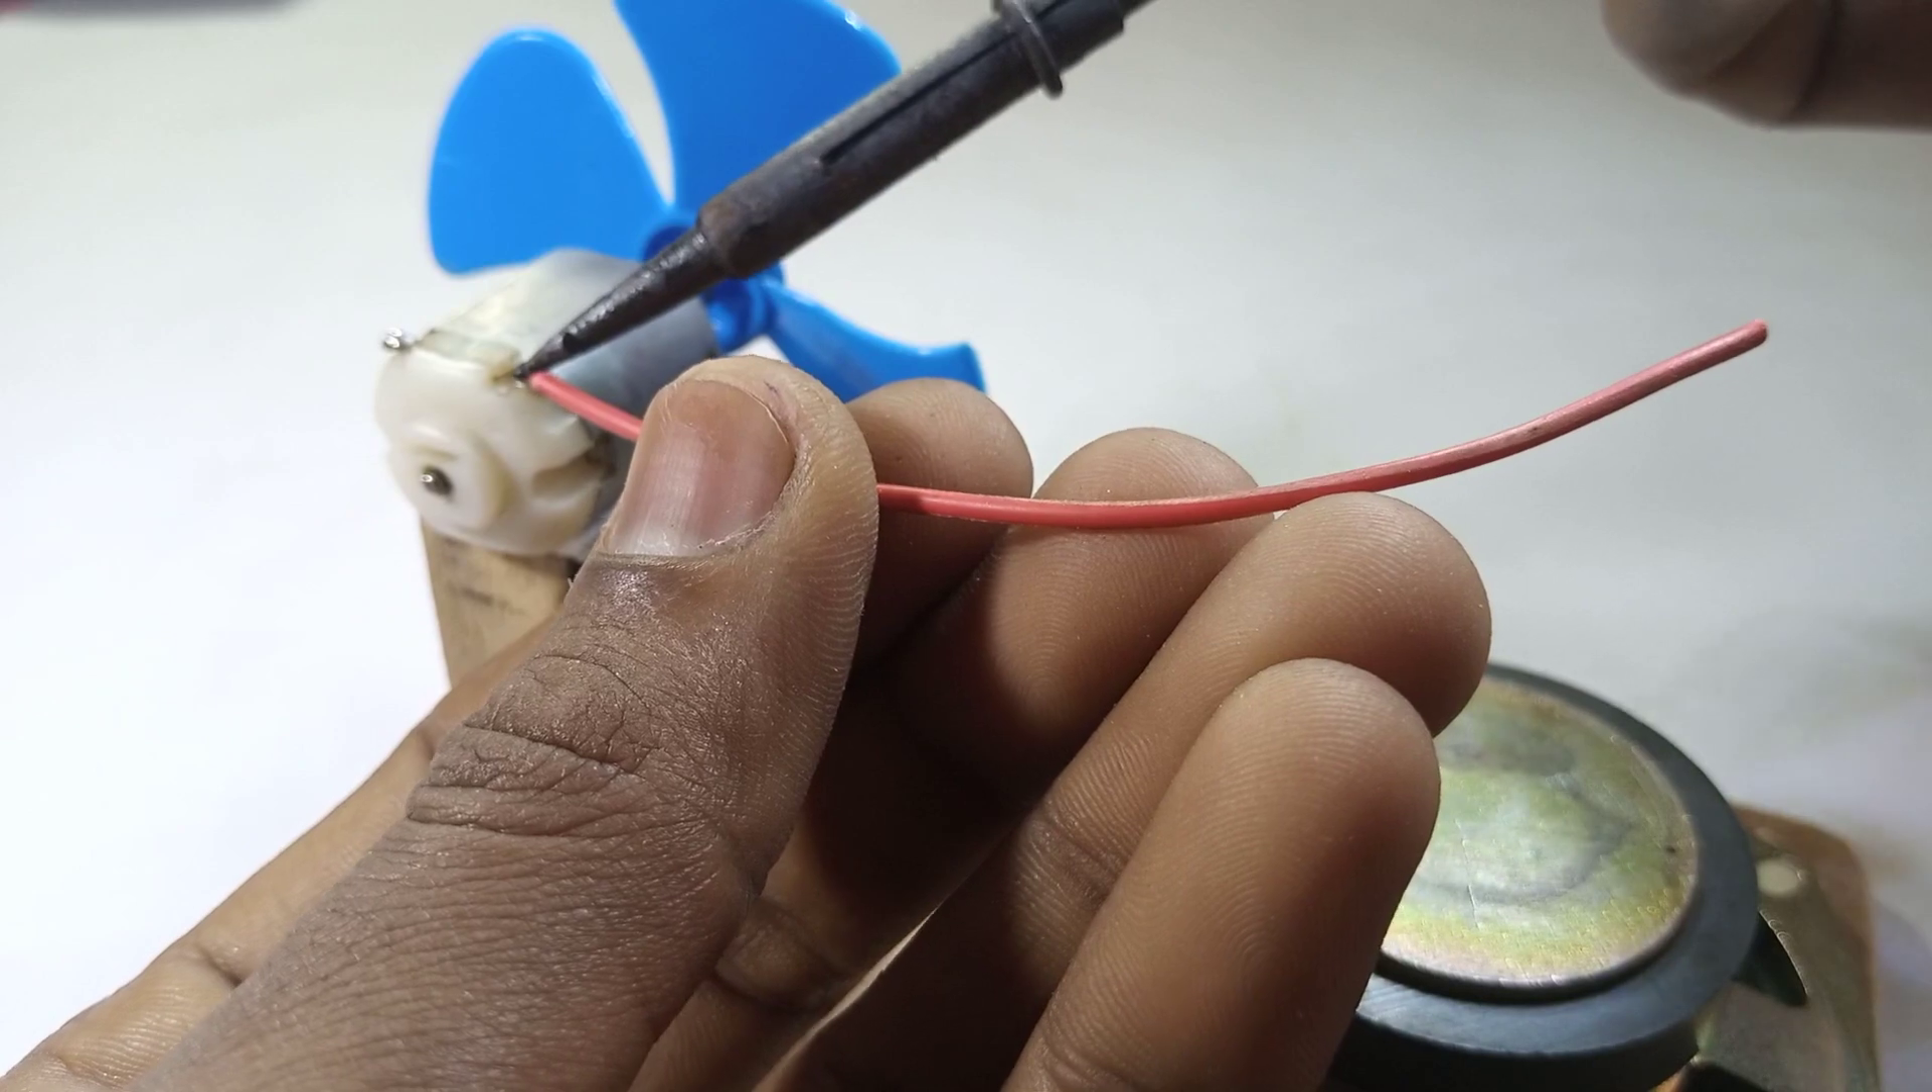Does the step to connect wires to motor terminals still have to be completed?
Yes.